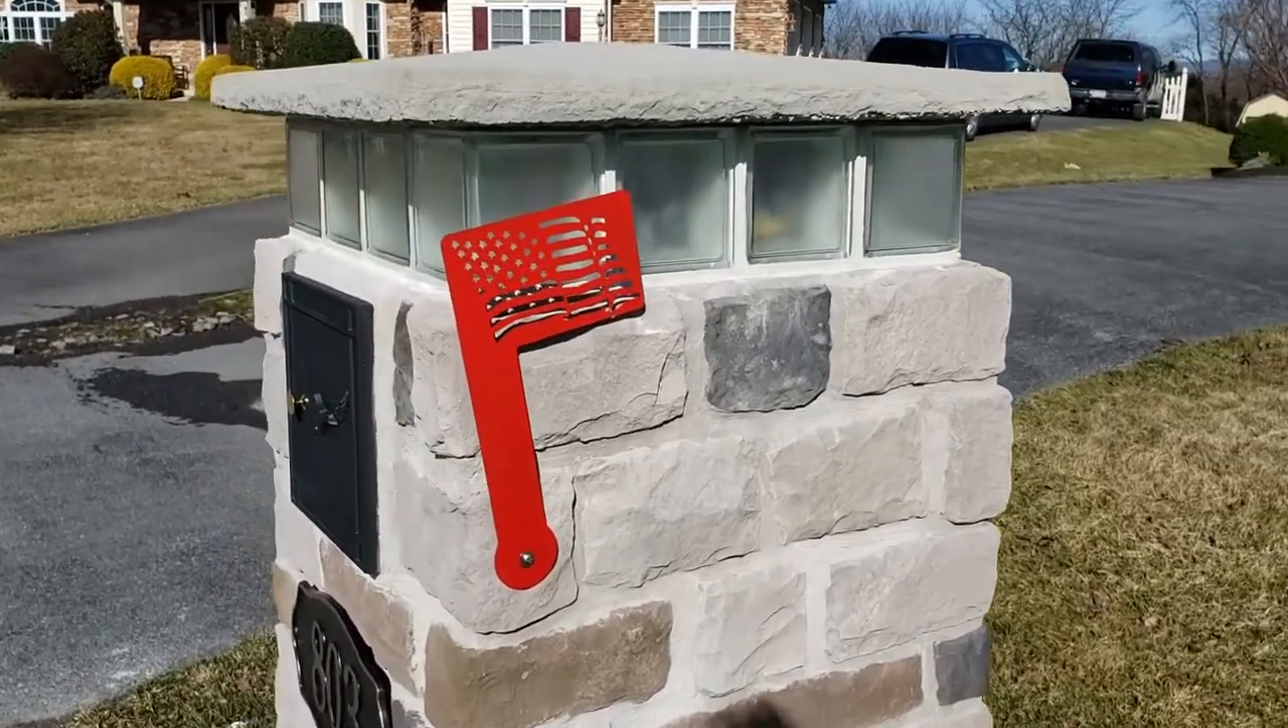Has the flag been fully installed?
Yes.